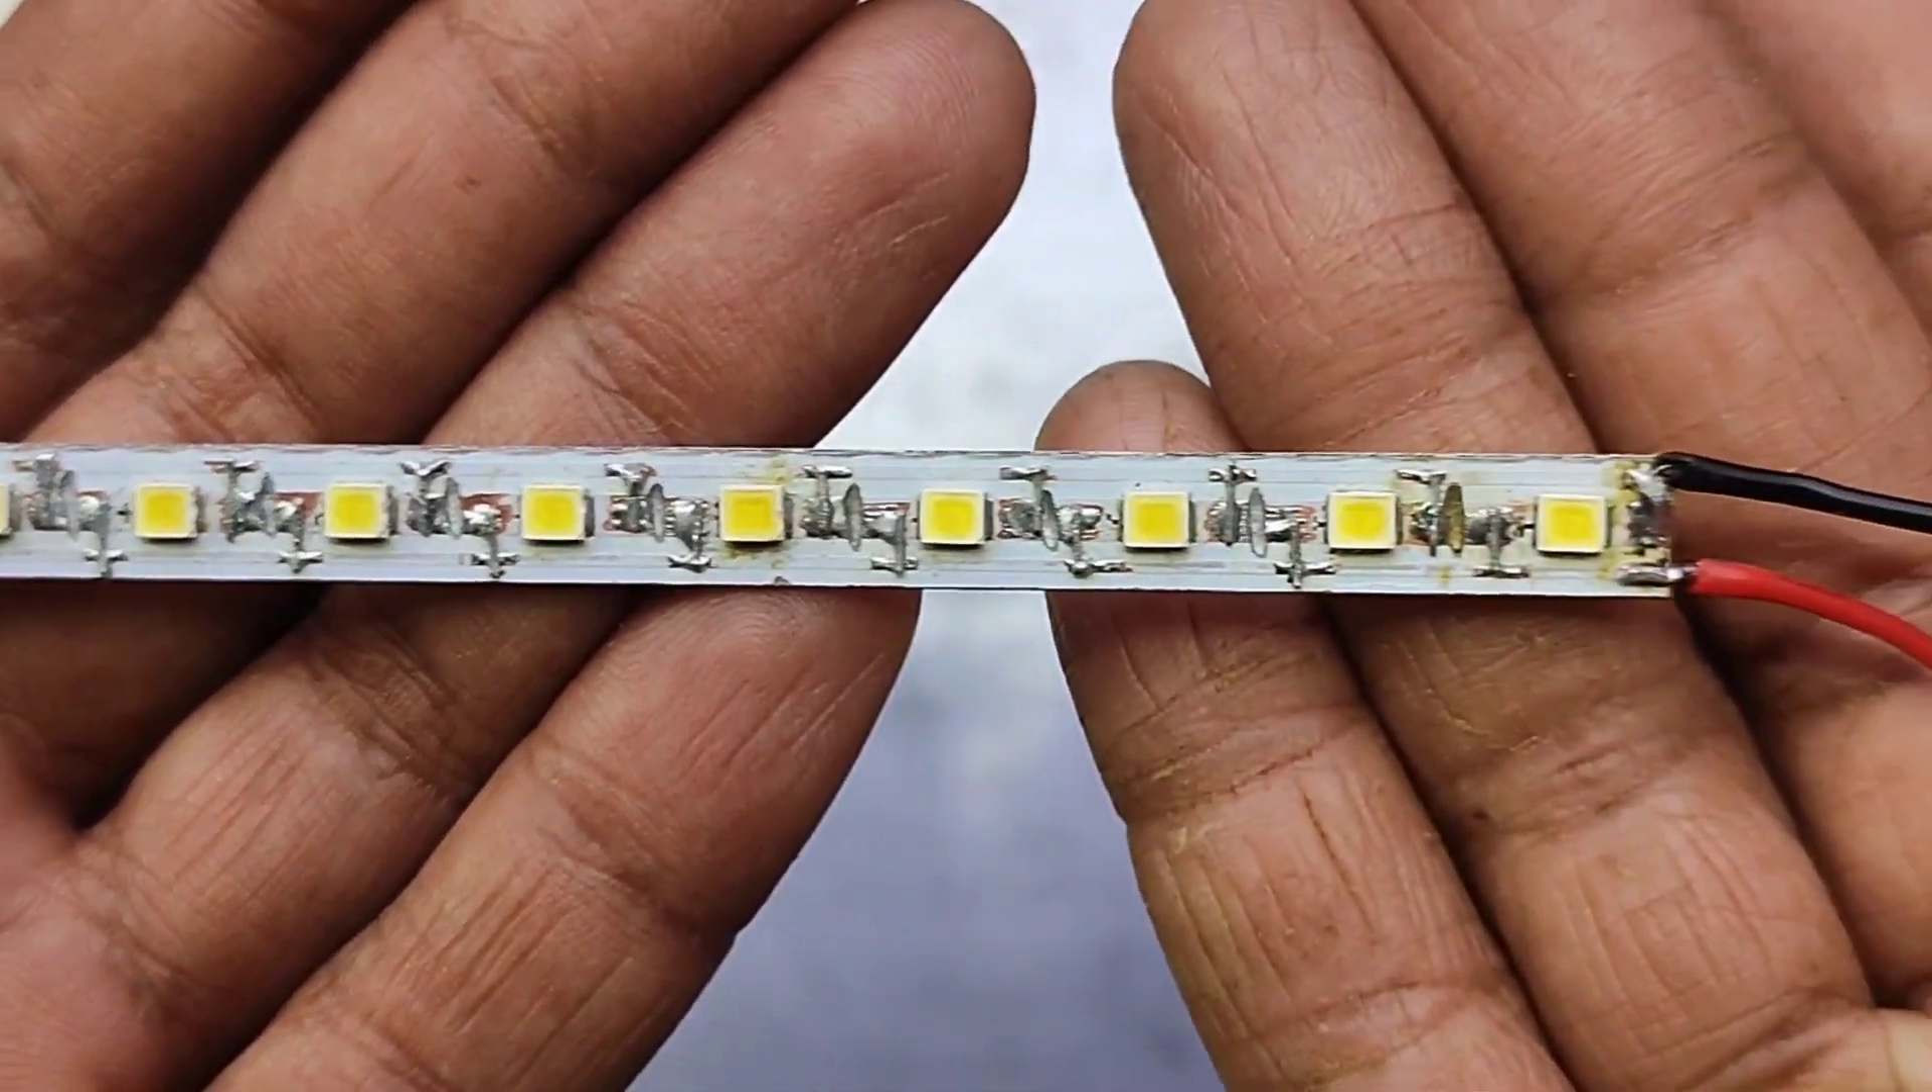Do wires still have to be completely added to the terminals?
No.